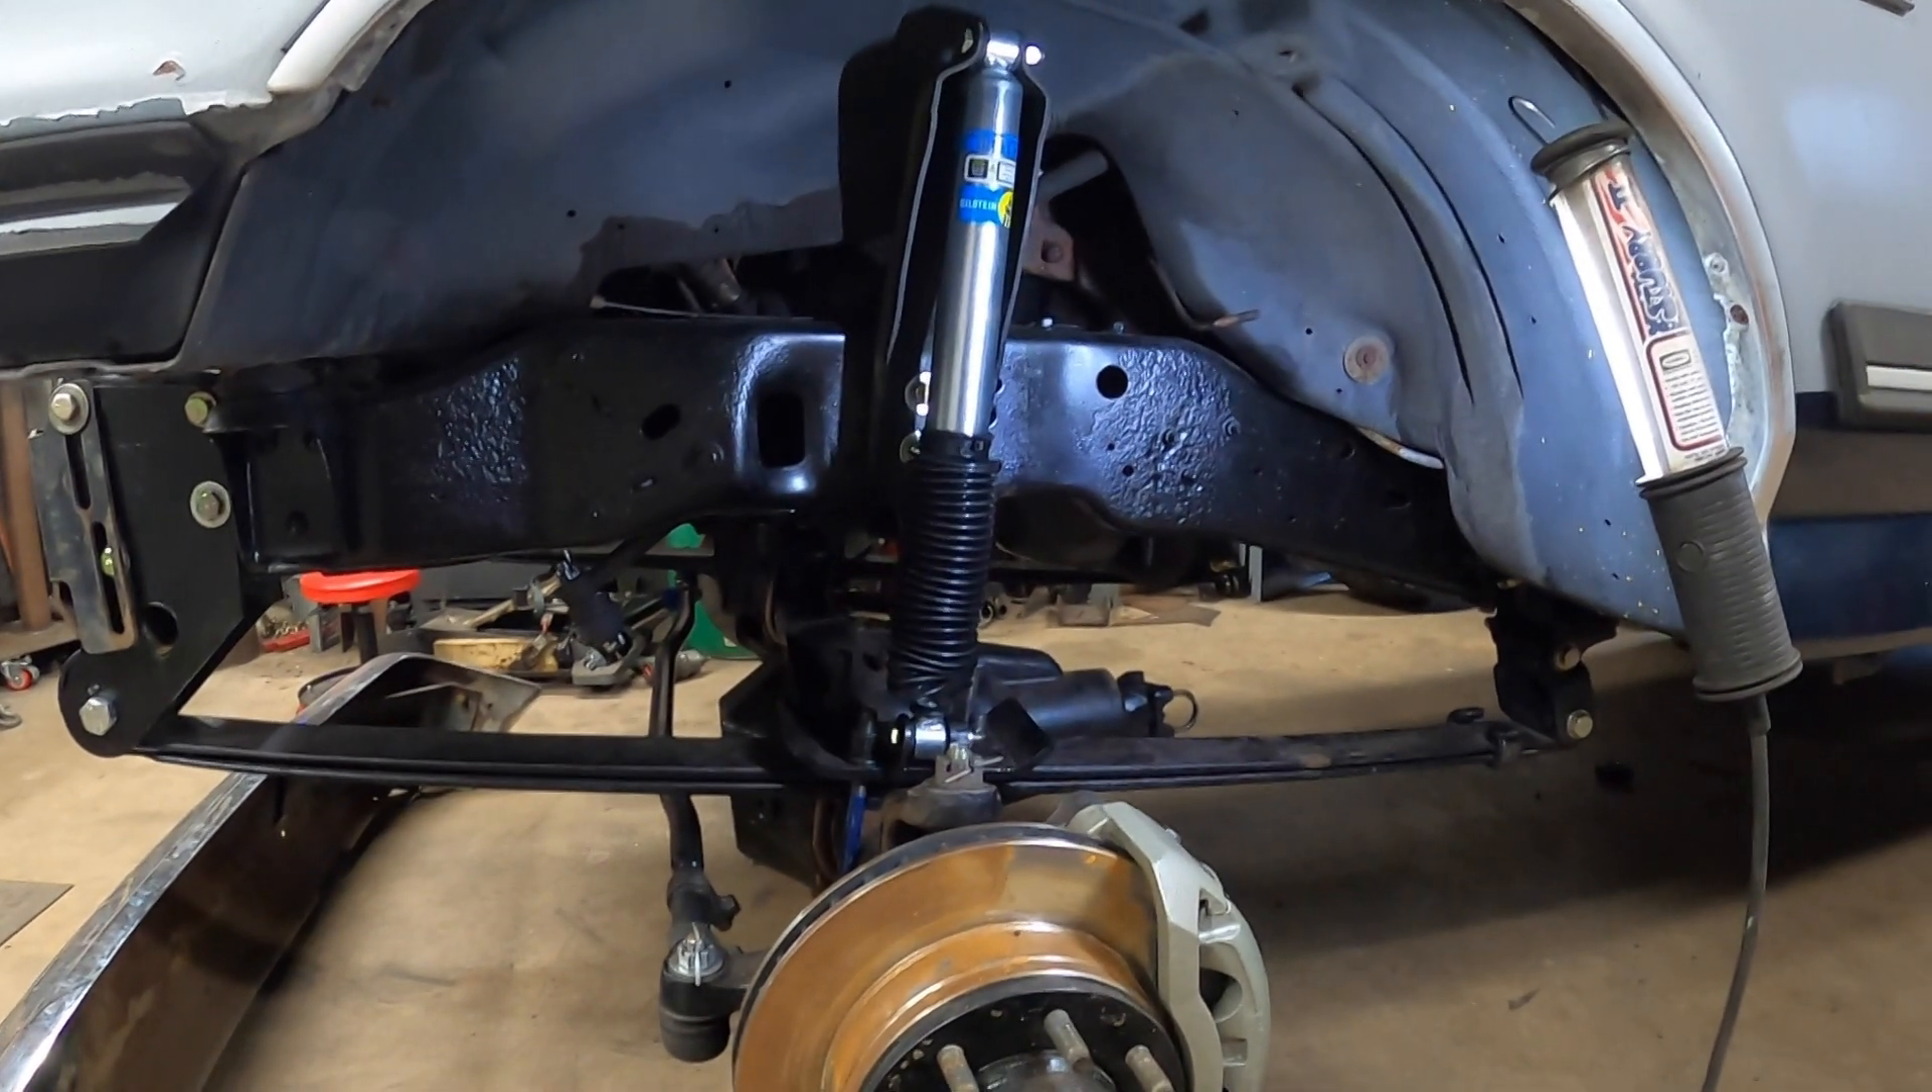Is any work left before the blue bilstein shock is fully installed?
No.